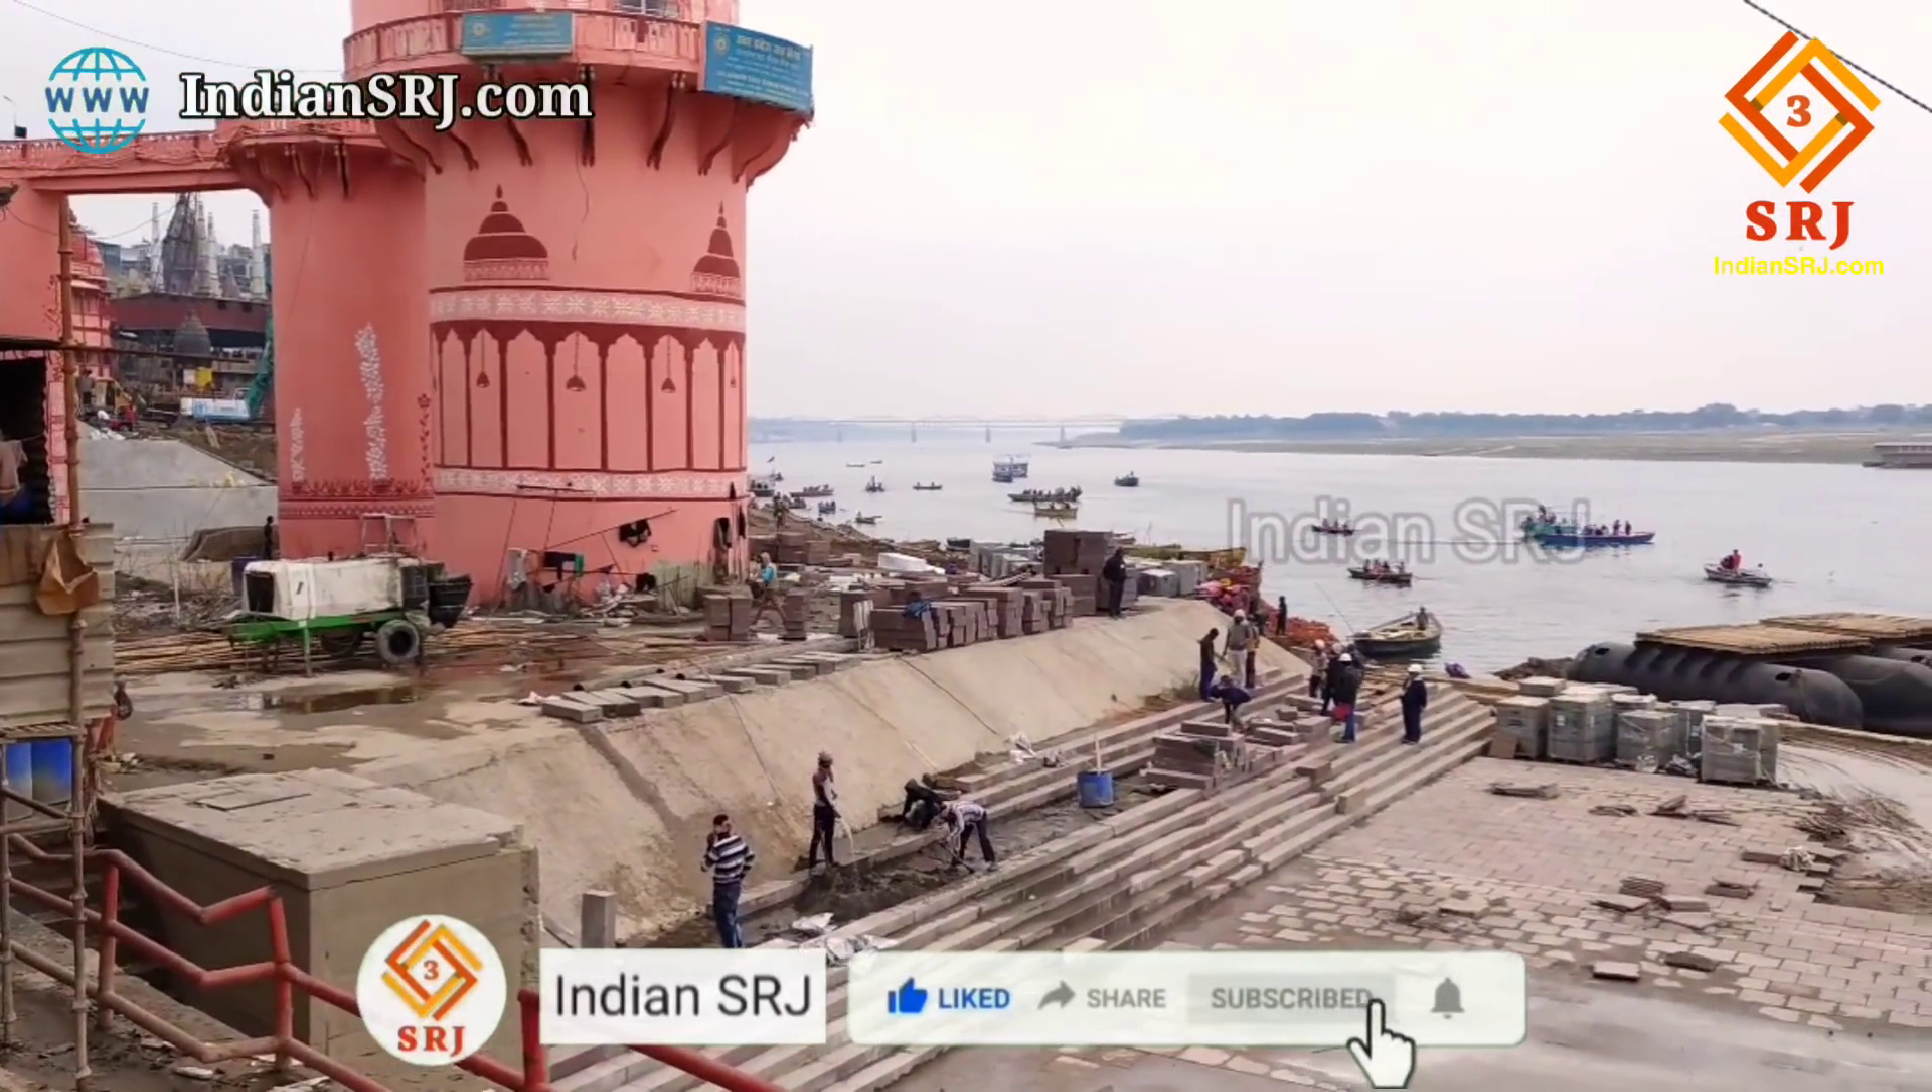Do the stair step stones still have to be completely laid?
Yes.